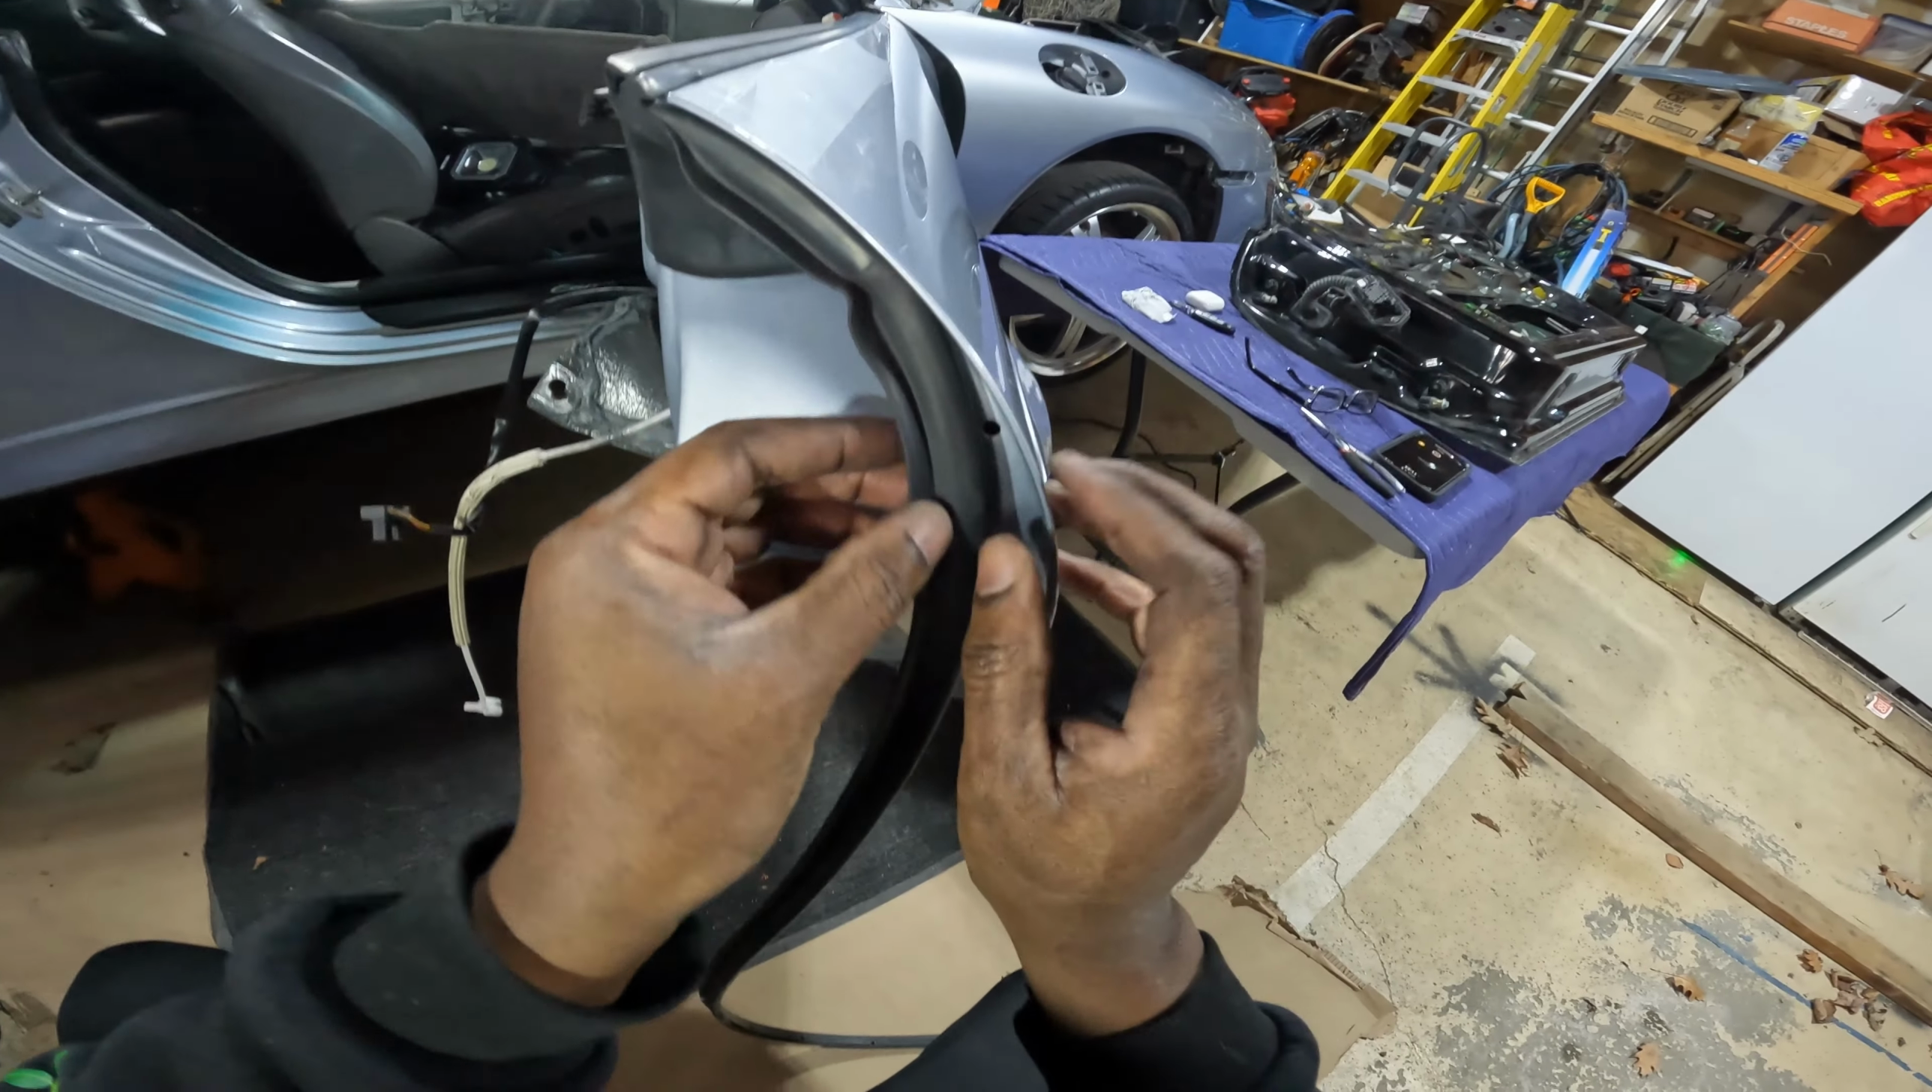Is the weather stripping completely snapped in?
No.